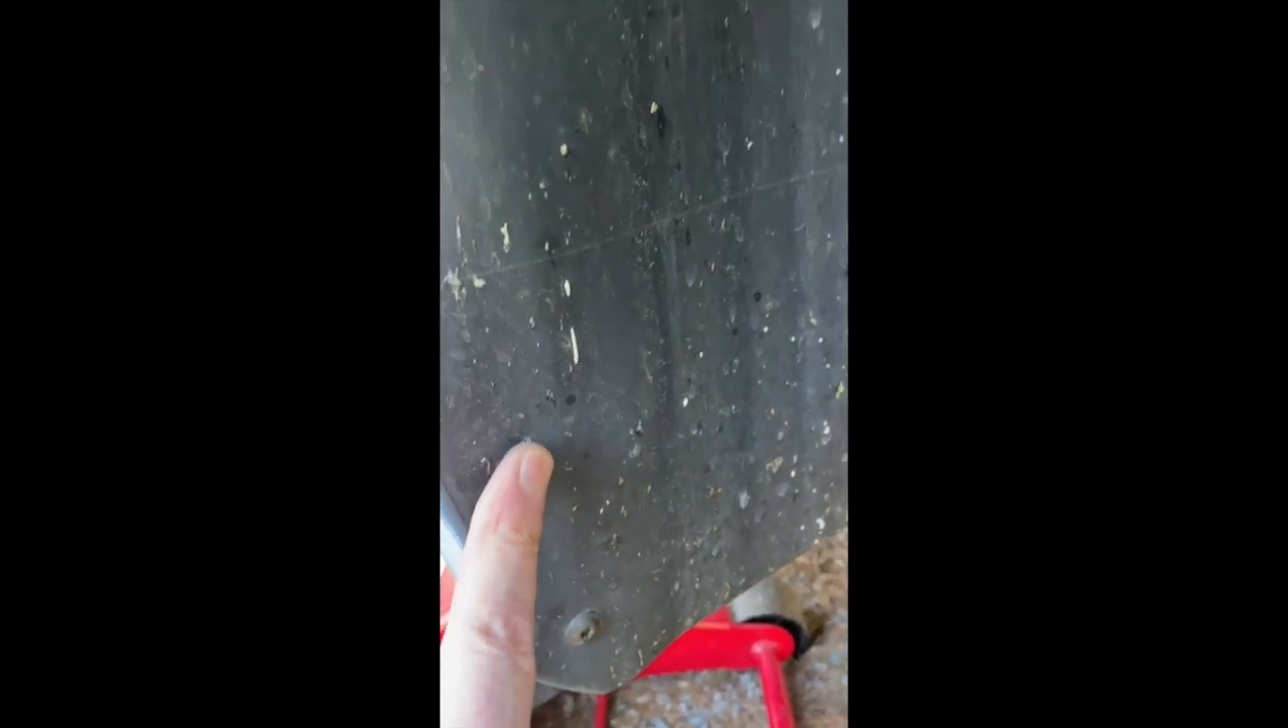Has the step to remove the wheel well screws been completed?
No.